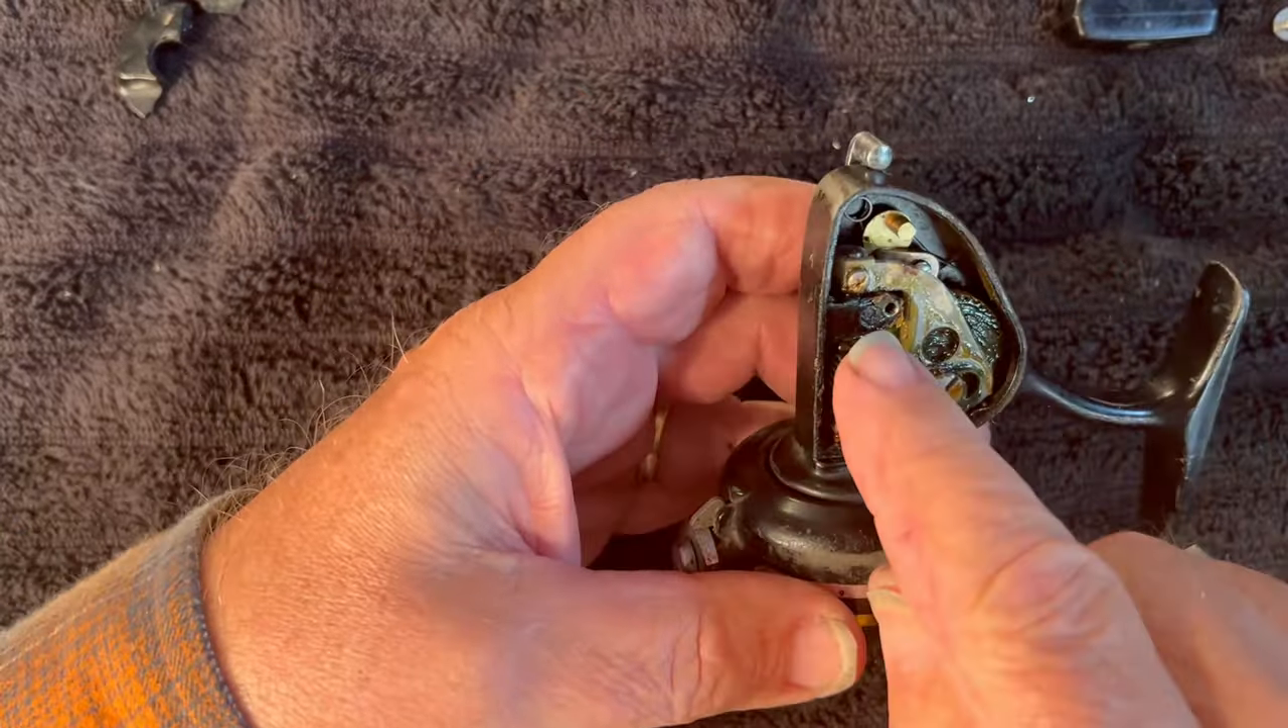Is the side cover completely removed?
Yes.